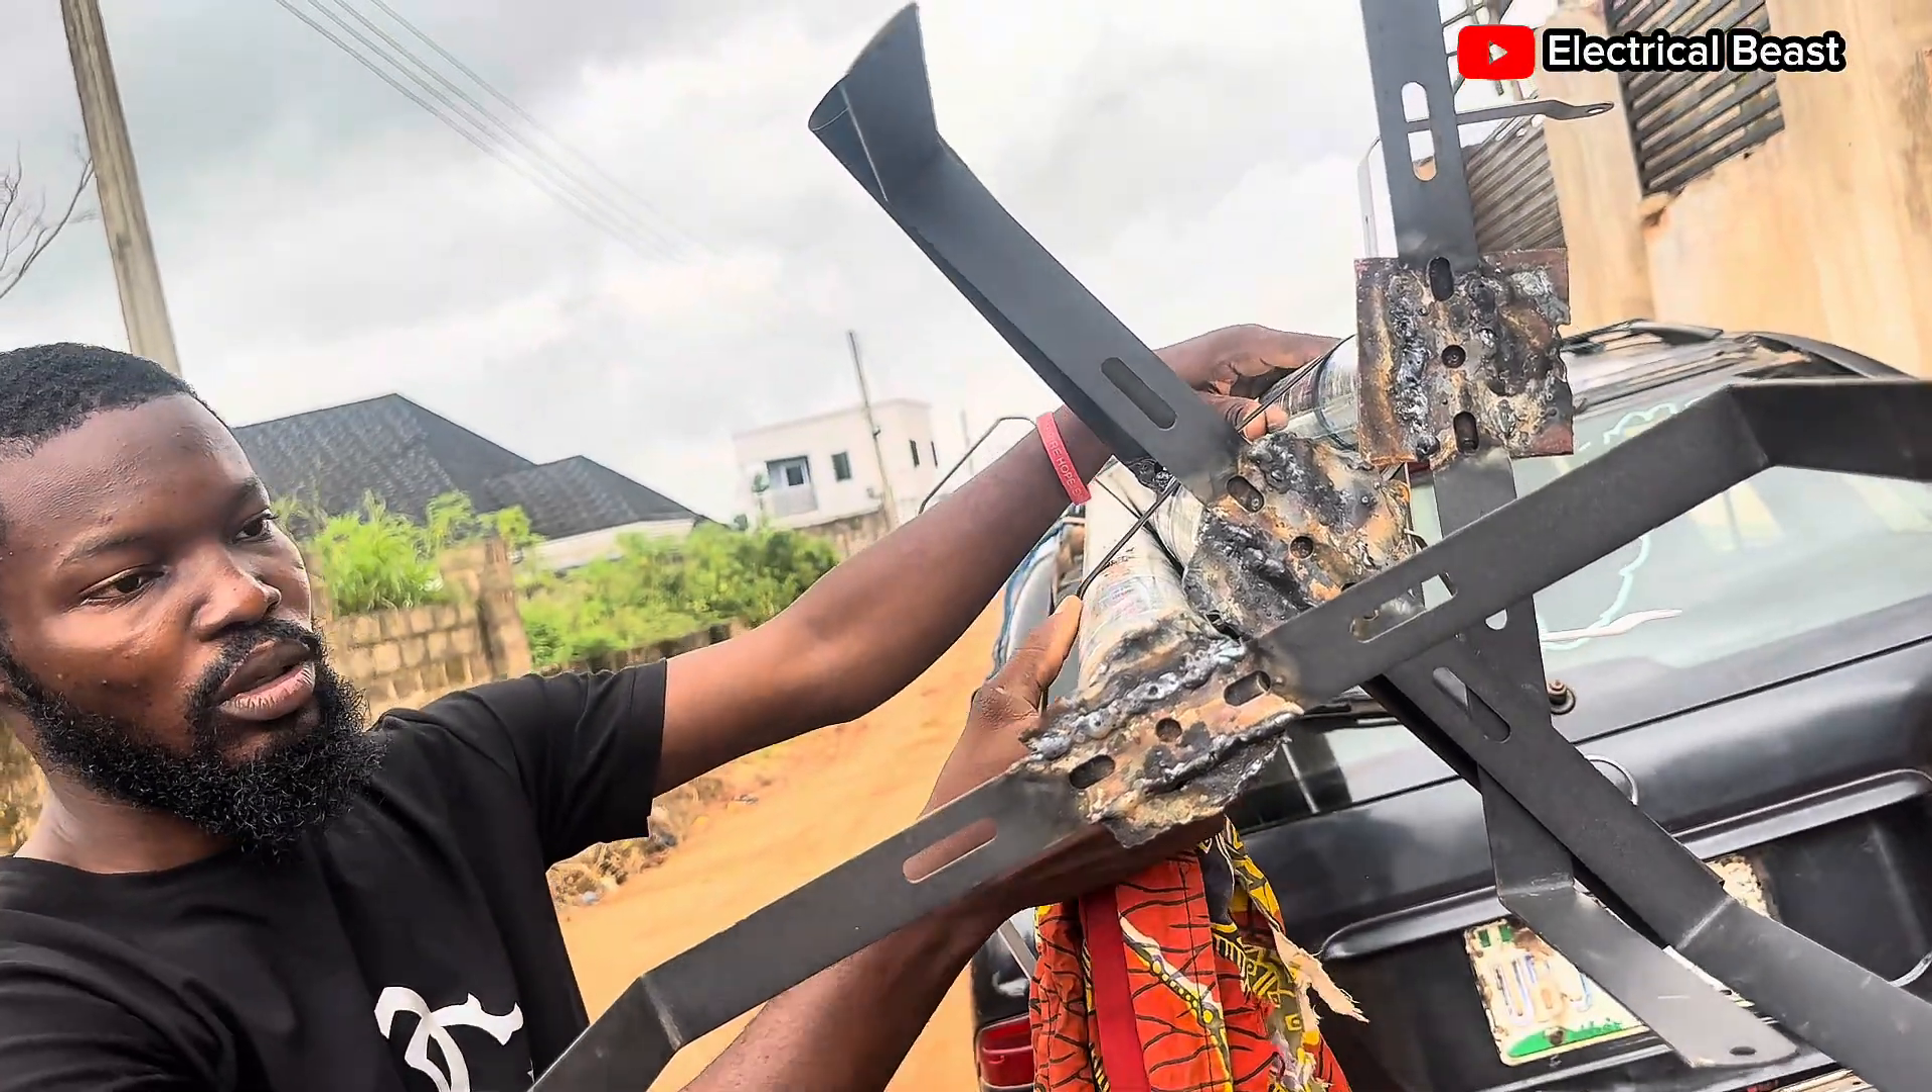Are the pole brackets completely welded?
Yes.